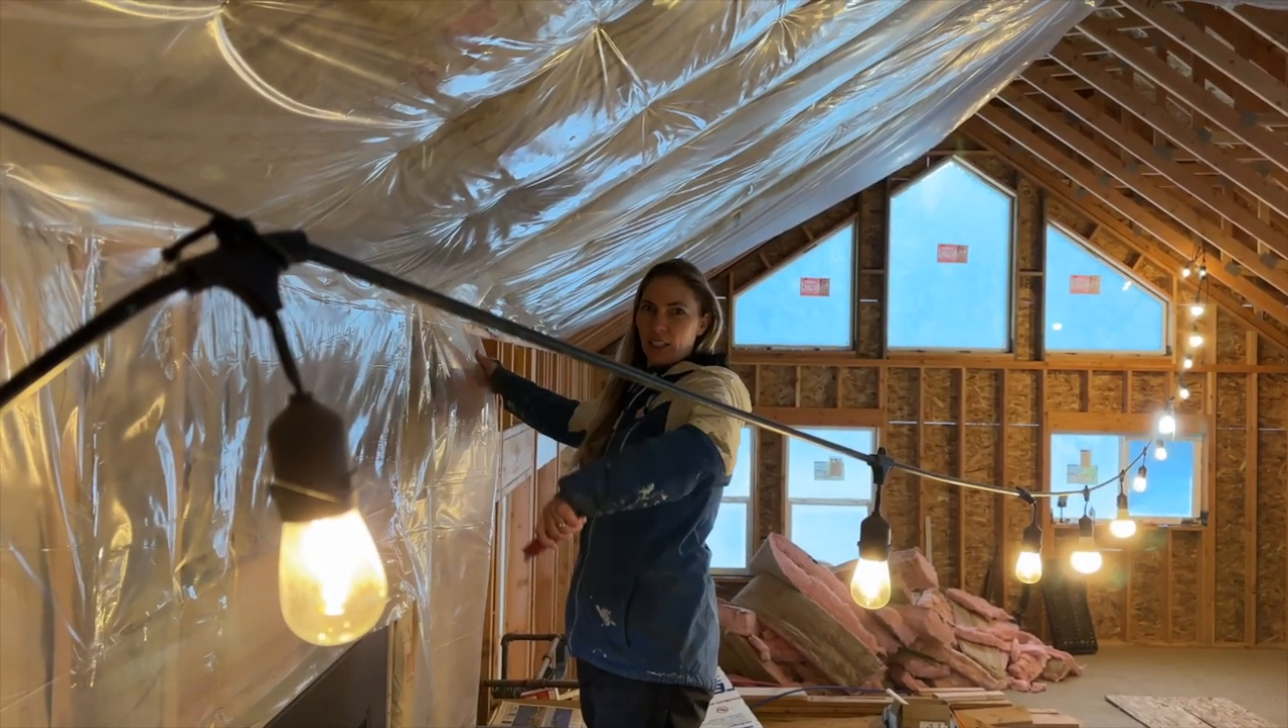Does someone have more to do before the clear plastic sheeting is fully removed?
Yes.